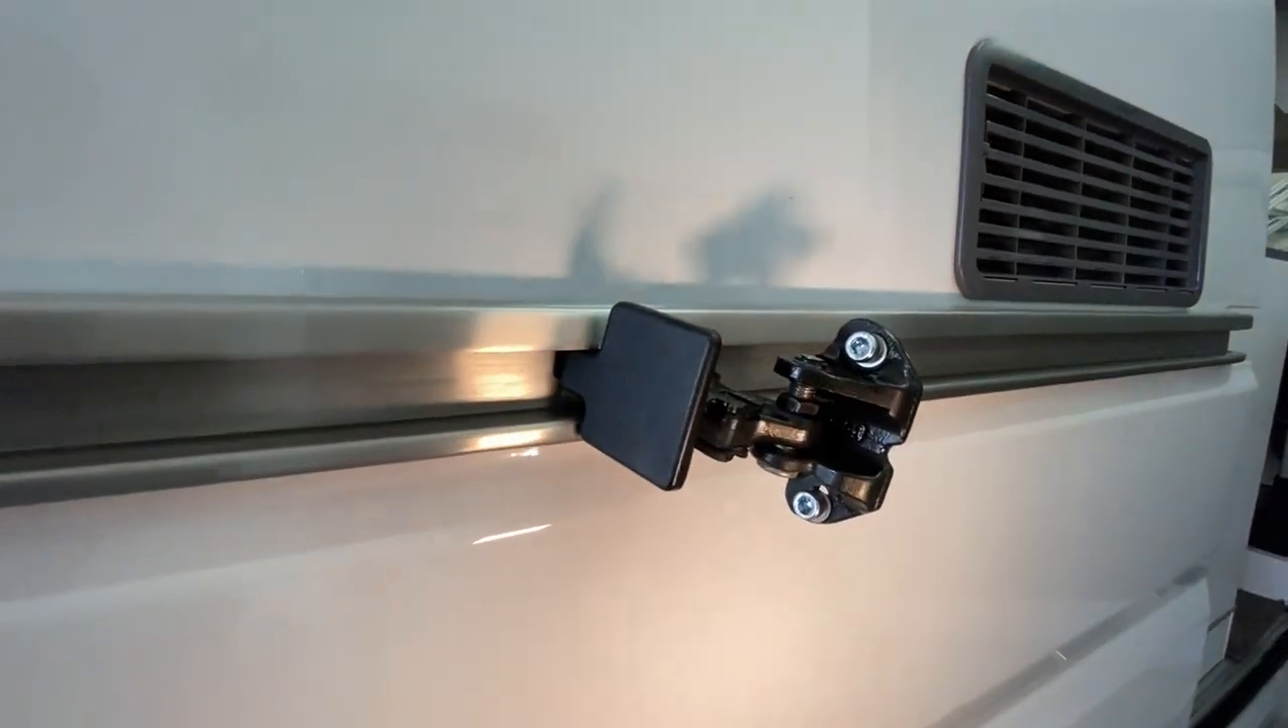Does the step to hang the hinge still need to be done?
No.